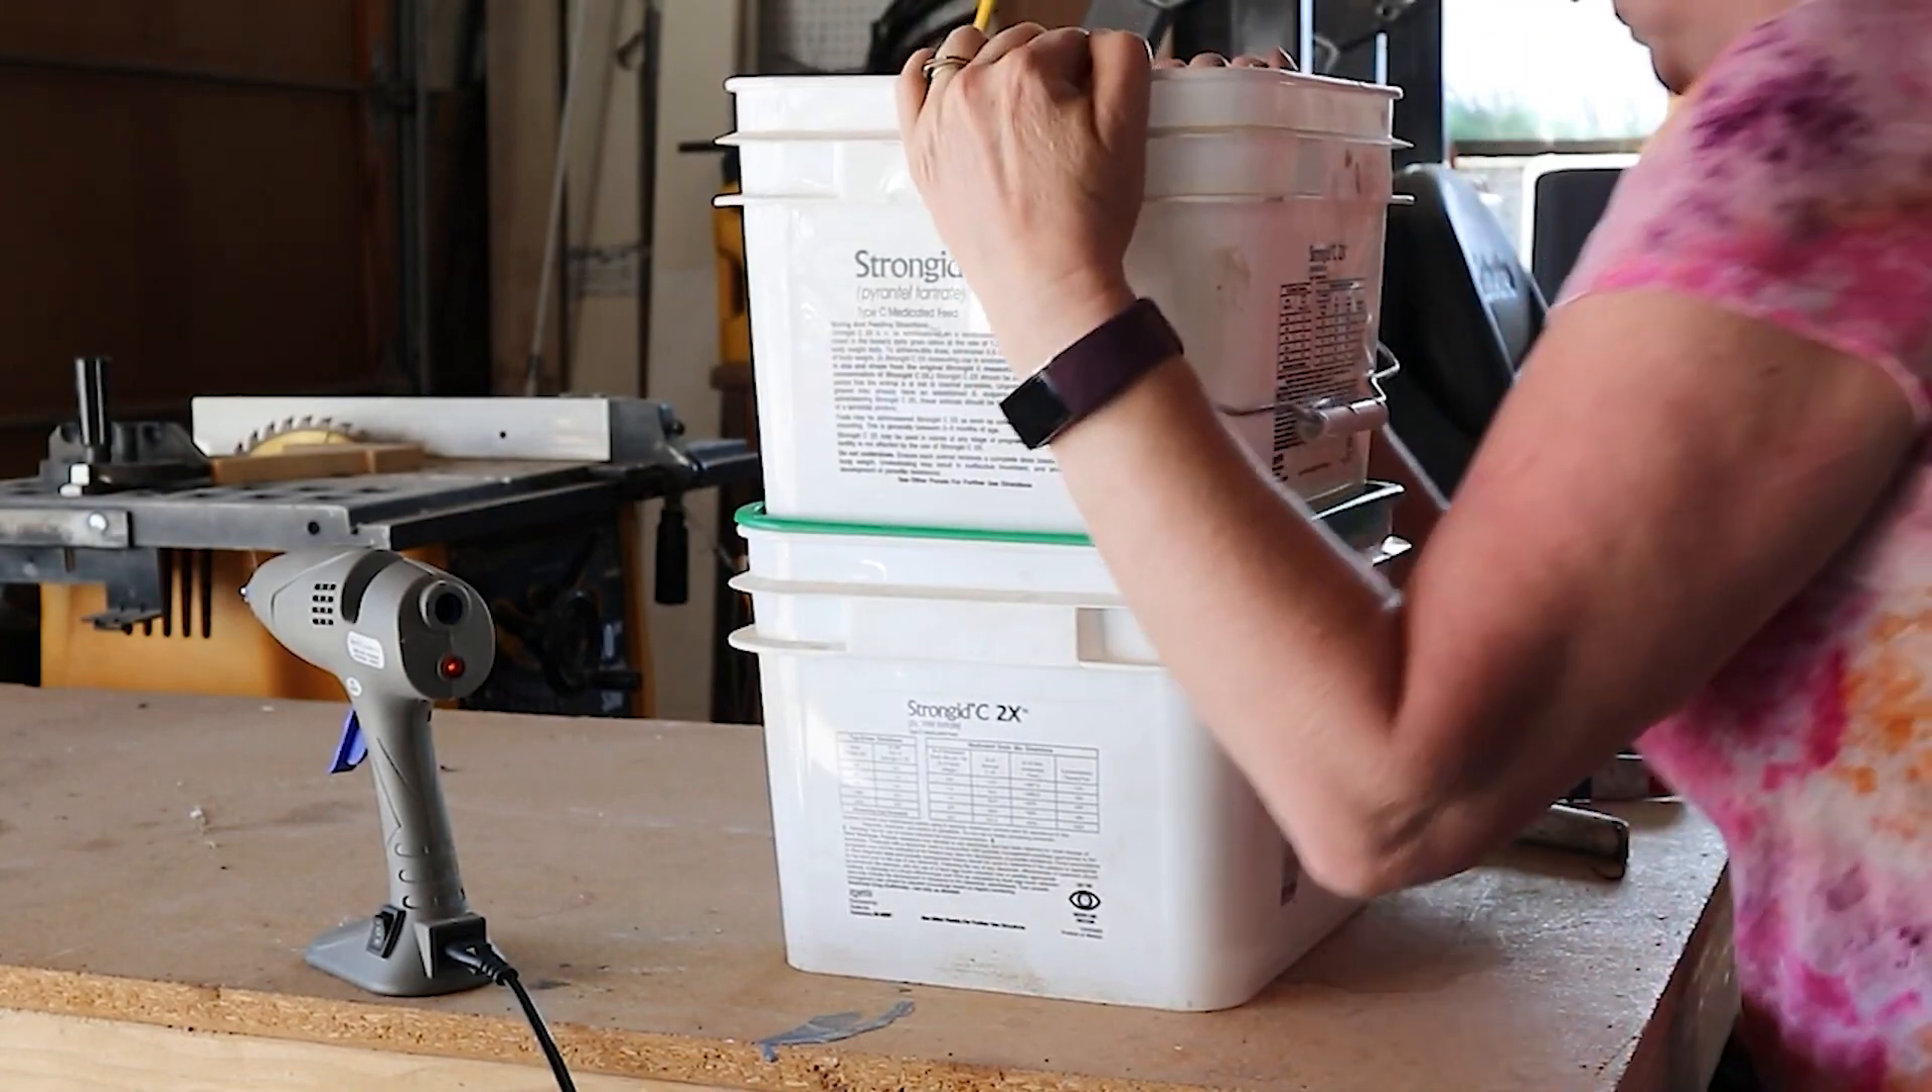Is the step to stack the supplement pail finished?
Yes.